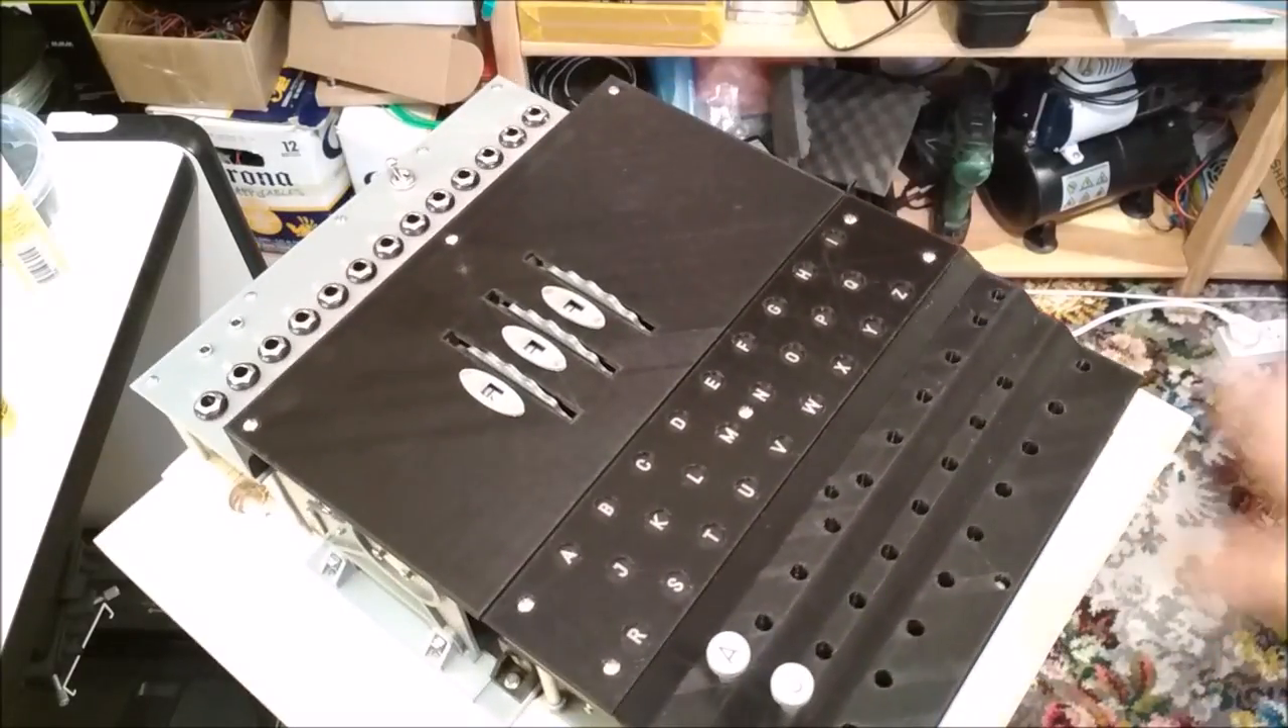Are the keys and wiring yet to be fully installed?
Yes.